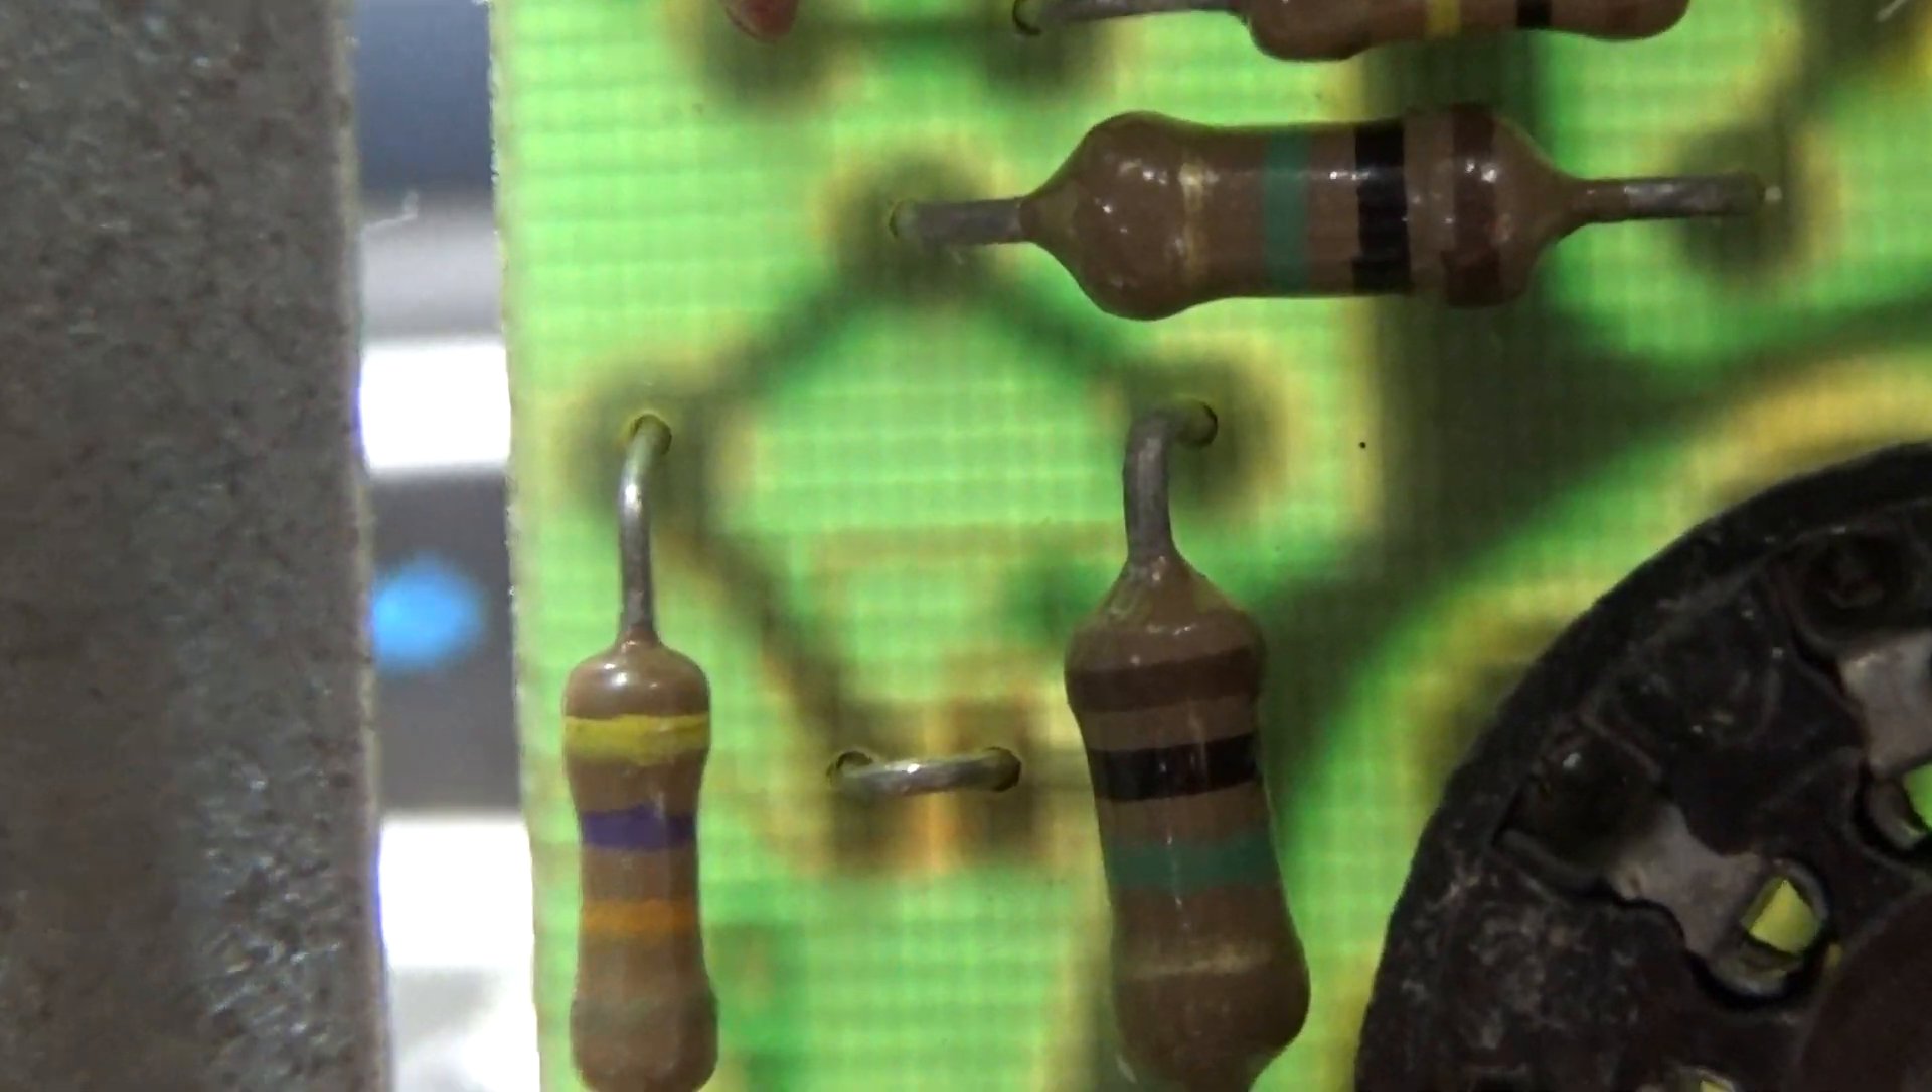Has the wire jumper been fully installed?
Yes.